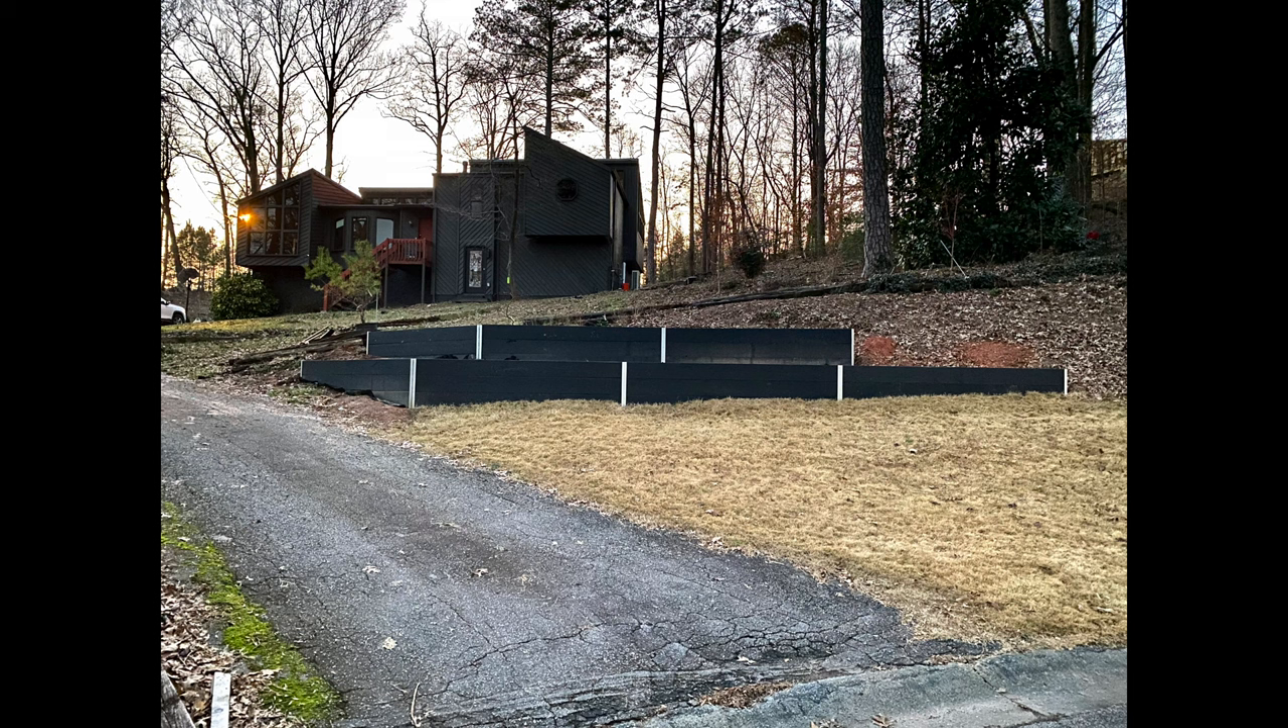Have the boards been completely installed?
Yes.